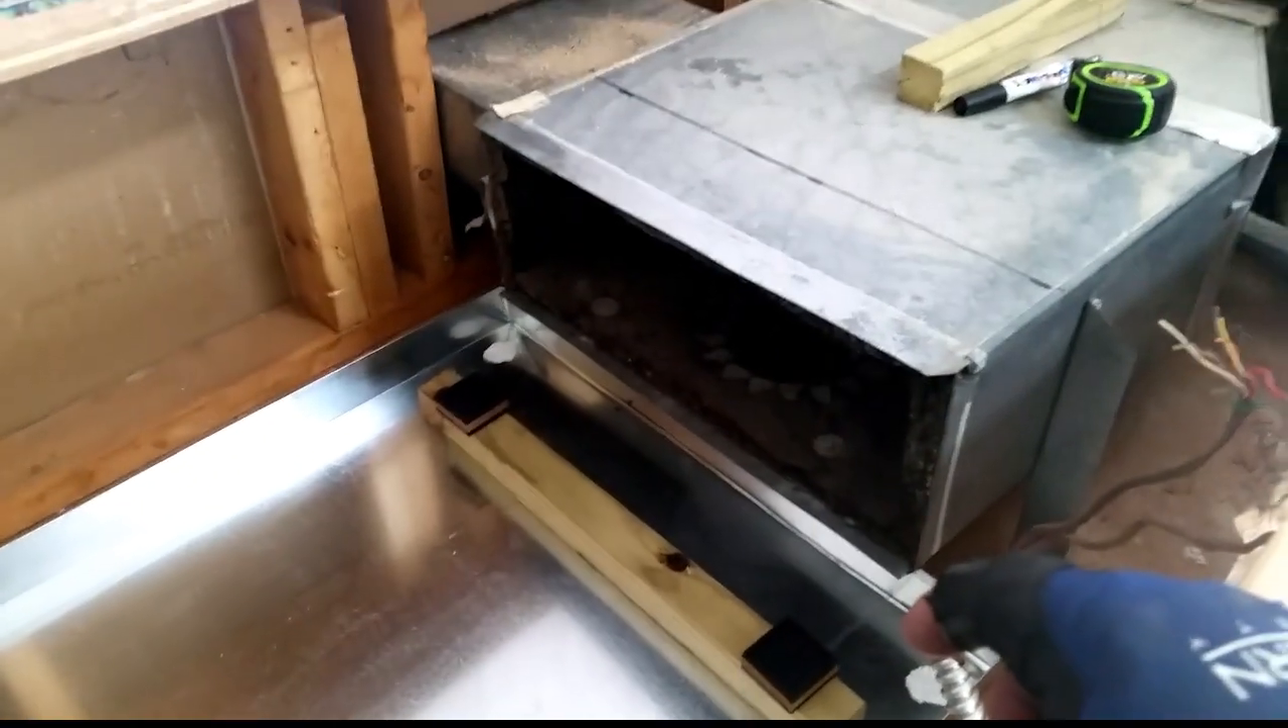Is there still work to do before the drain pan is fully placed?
No.